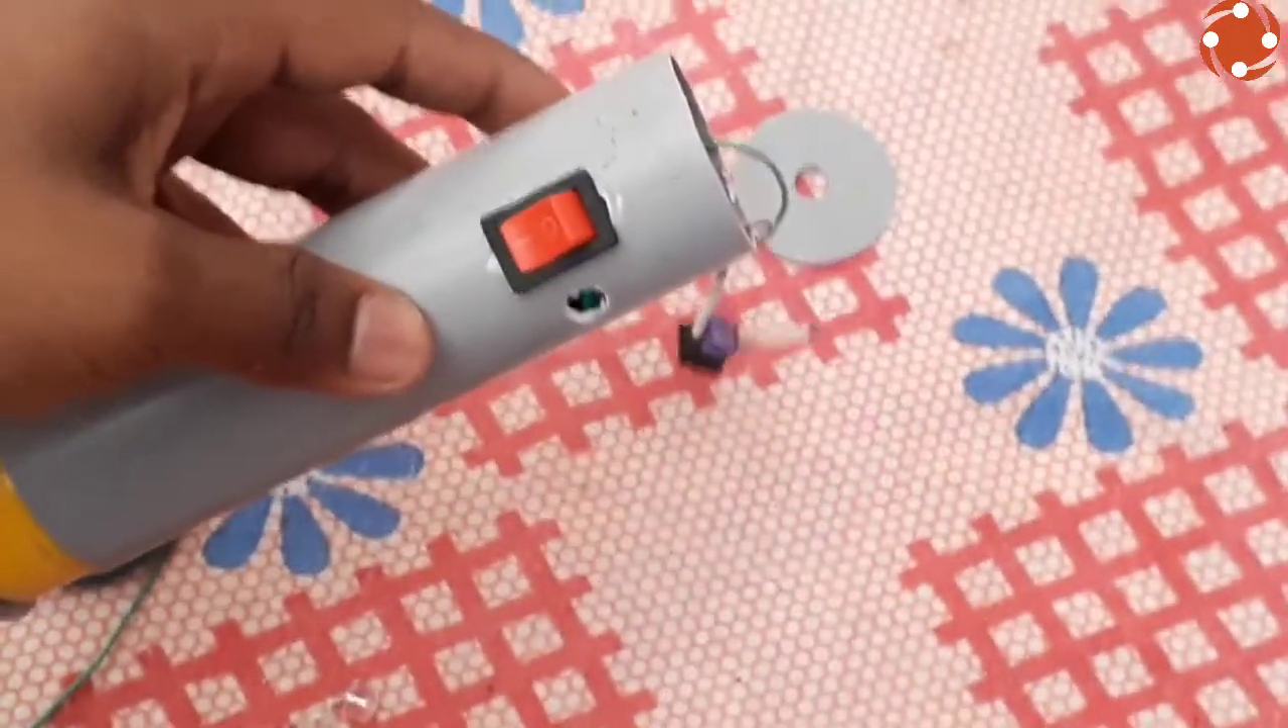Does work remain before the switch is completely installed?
No.